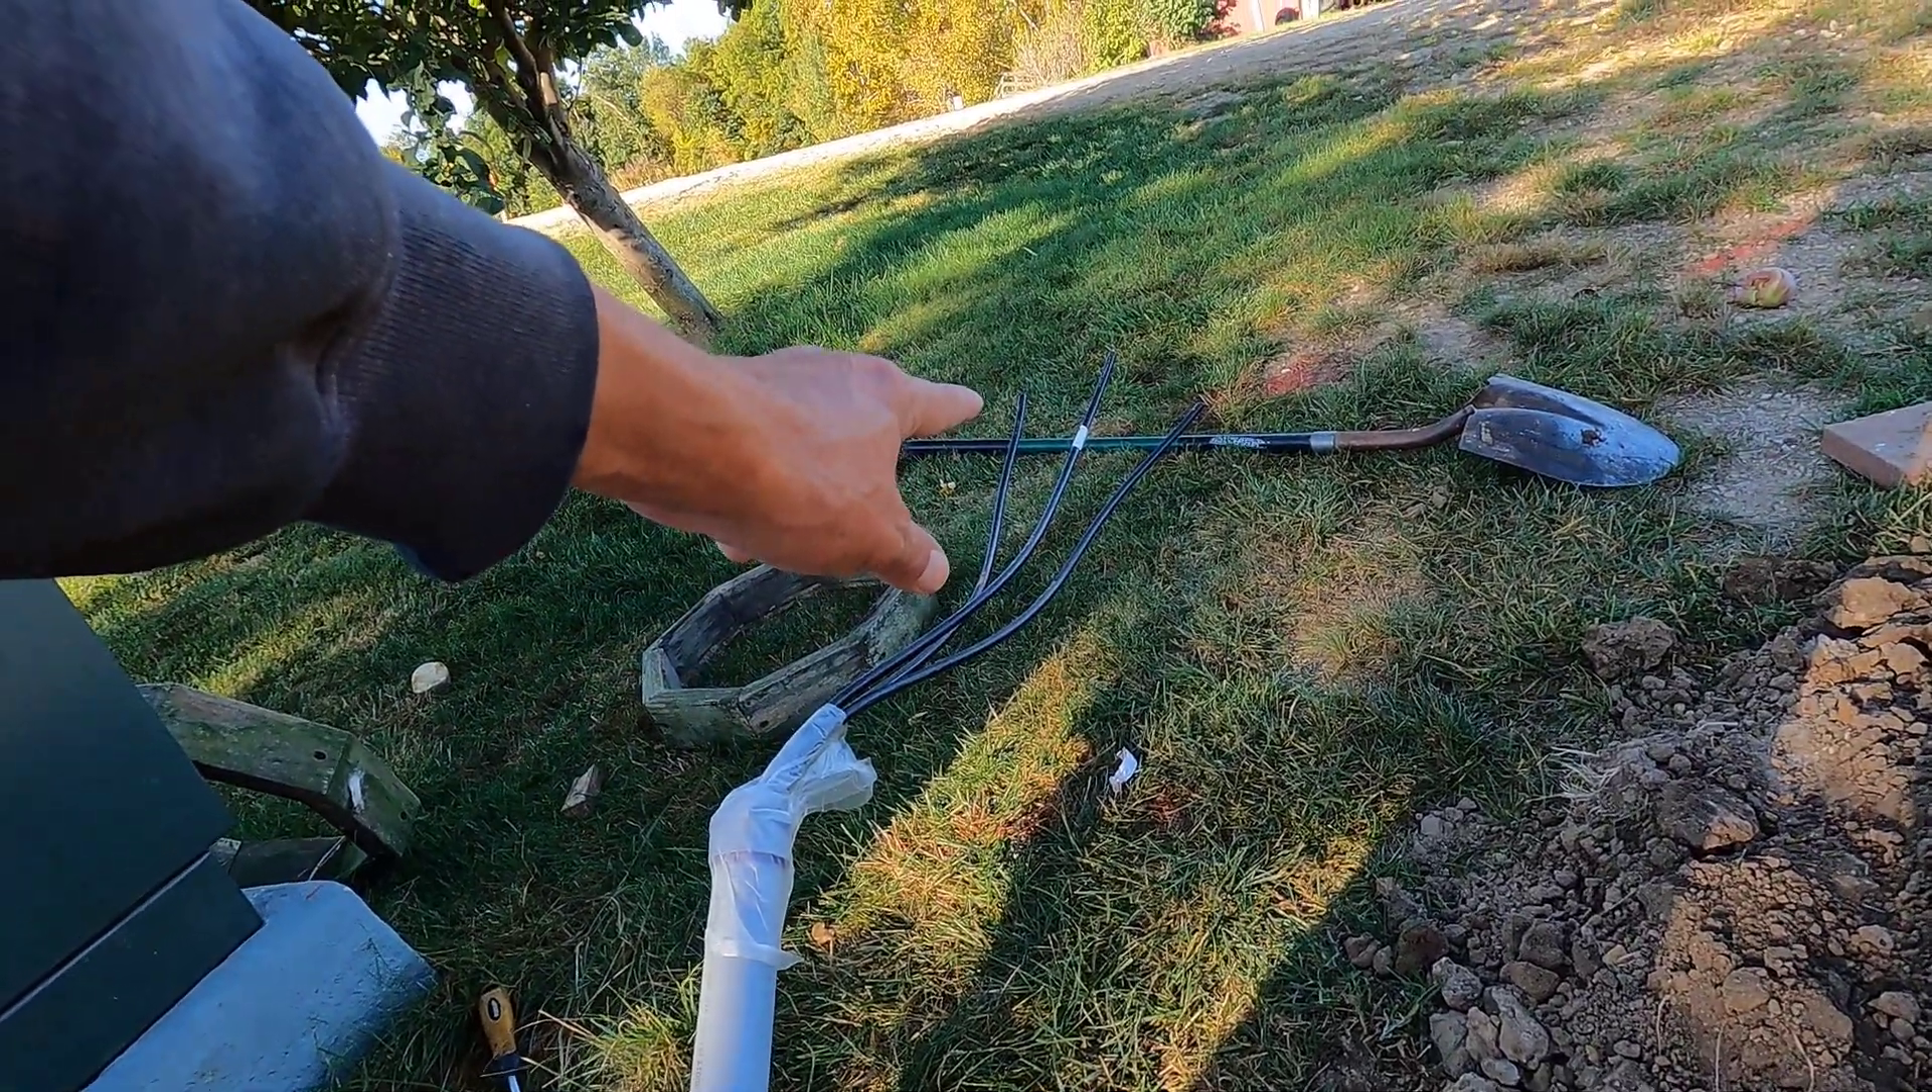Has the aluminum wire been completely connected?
No.